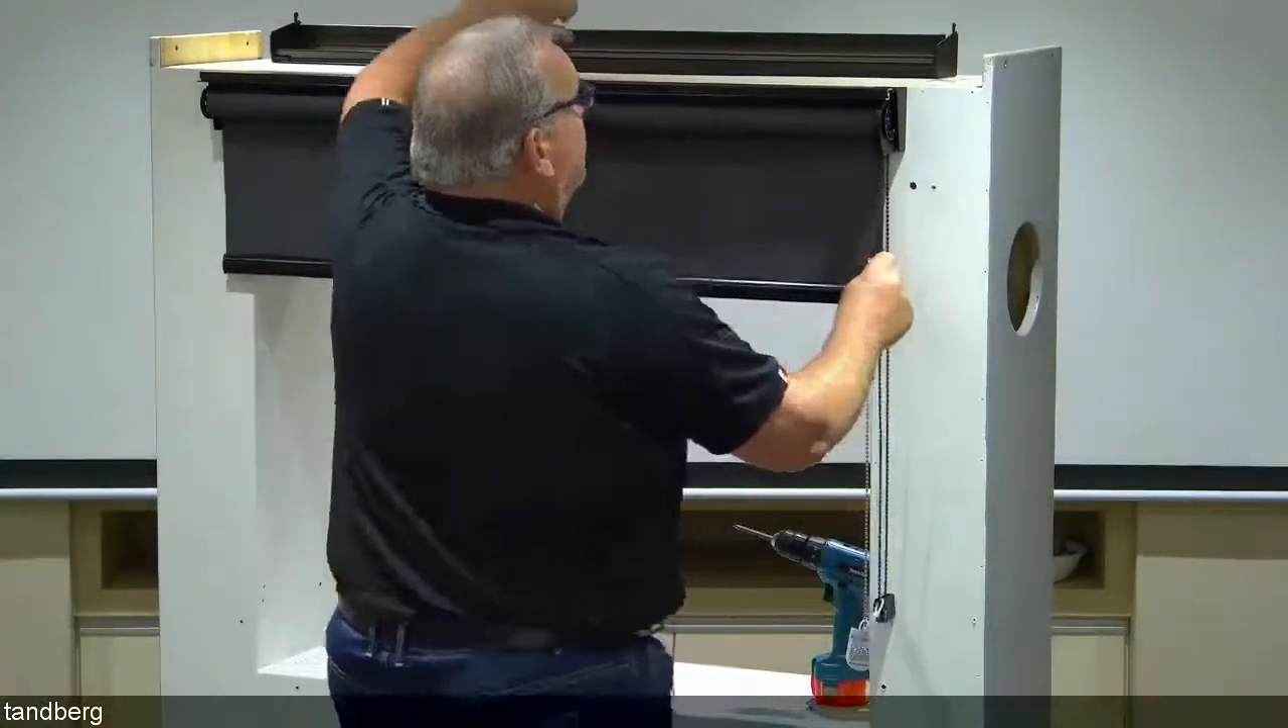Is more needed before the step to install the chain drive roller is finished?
No.